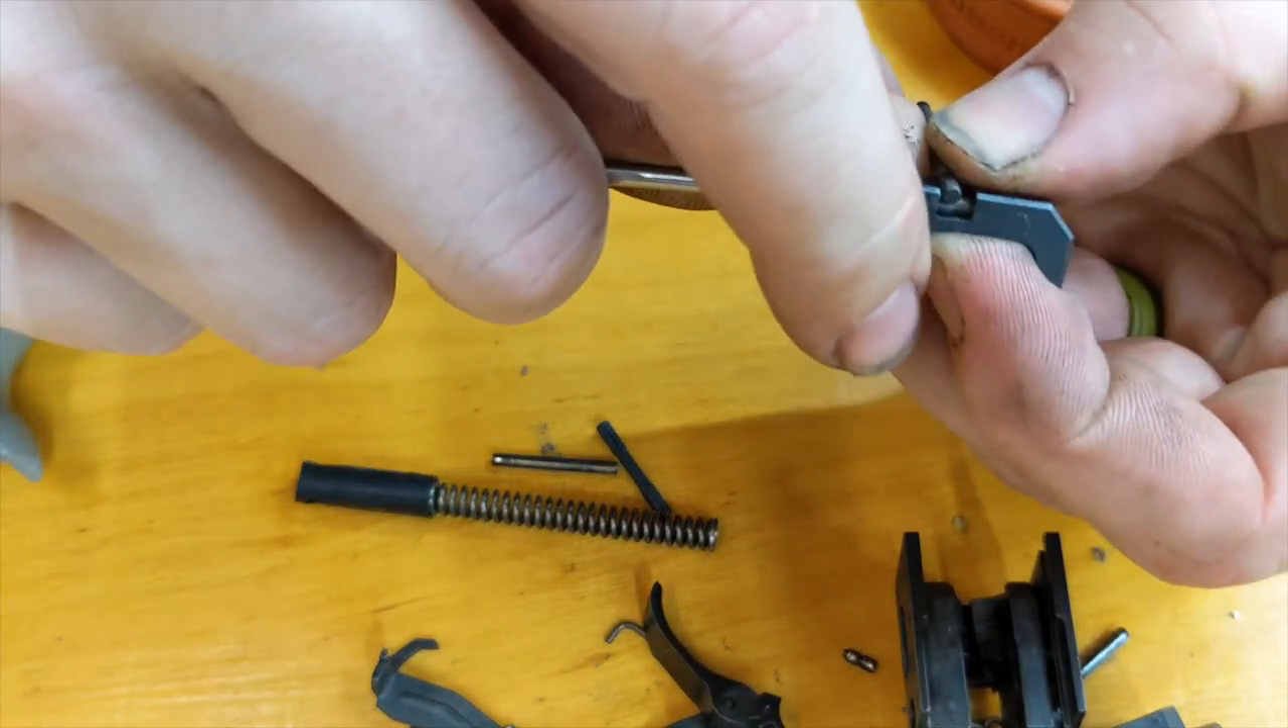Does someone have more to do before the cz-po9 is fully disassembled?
Yes.